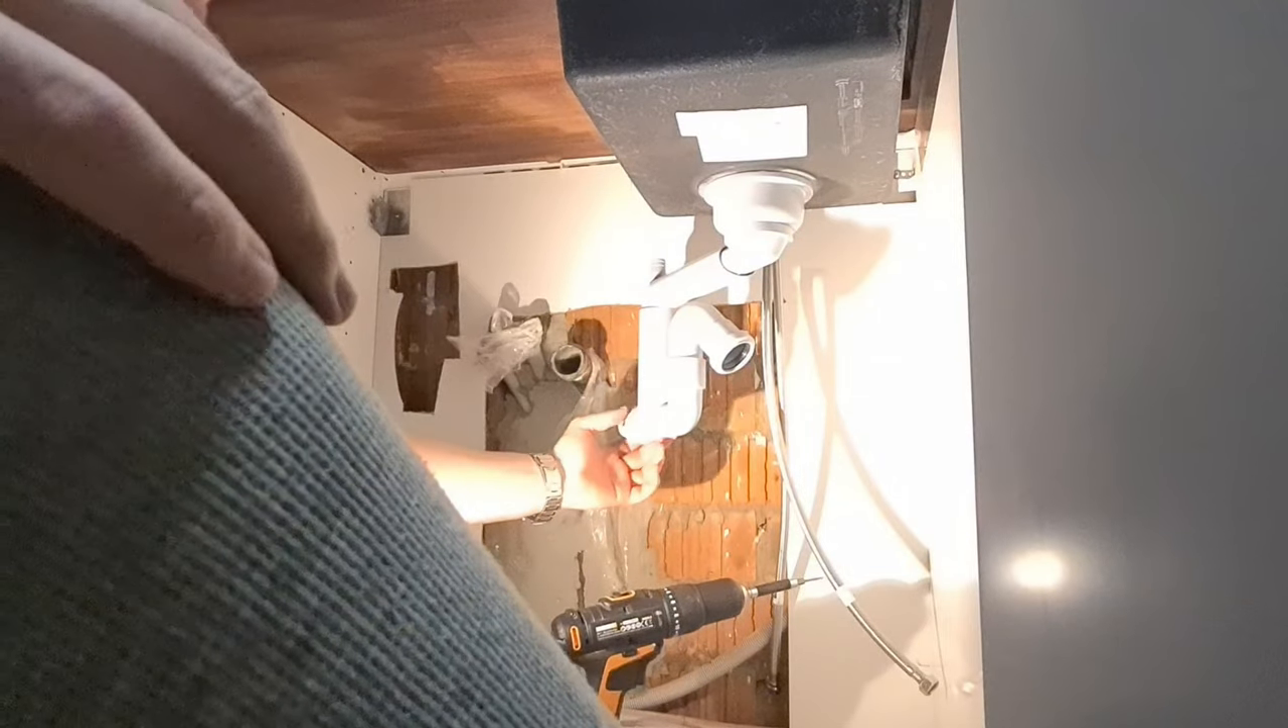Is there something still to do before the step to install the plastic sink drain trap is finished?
Yes.